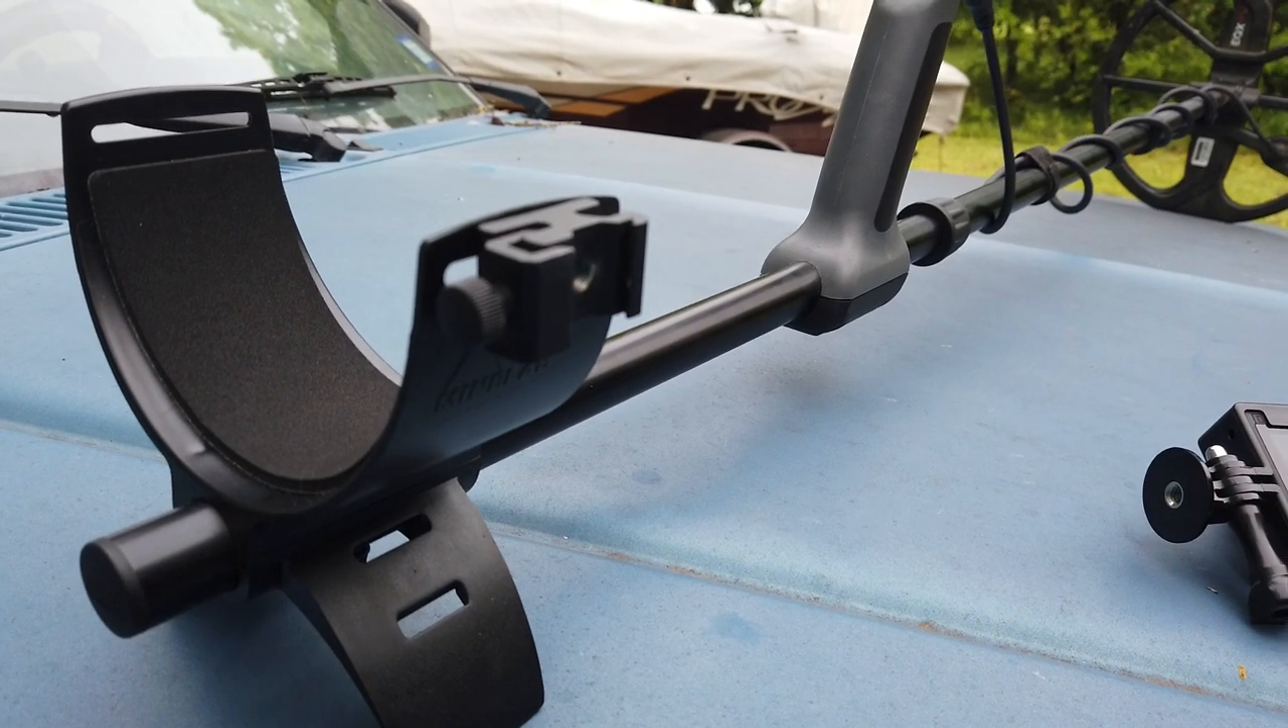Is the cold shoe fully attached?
Yes.